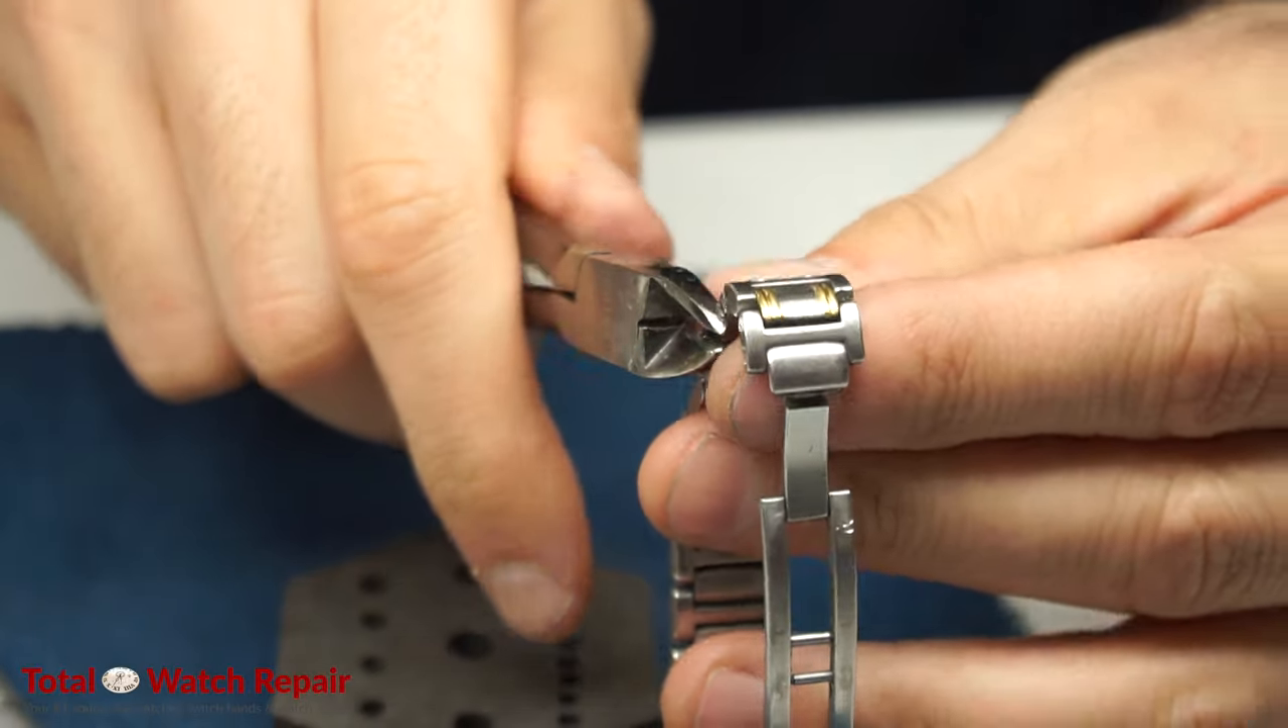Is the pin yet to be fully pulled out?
Yes.